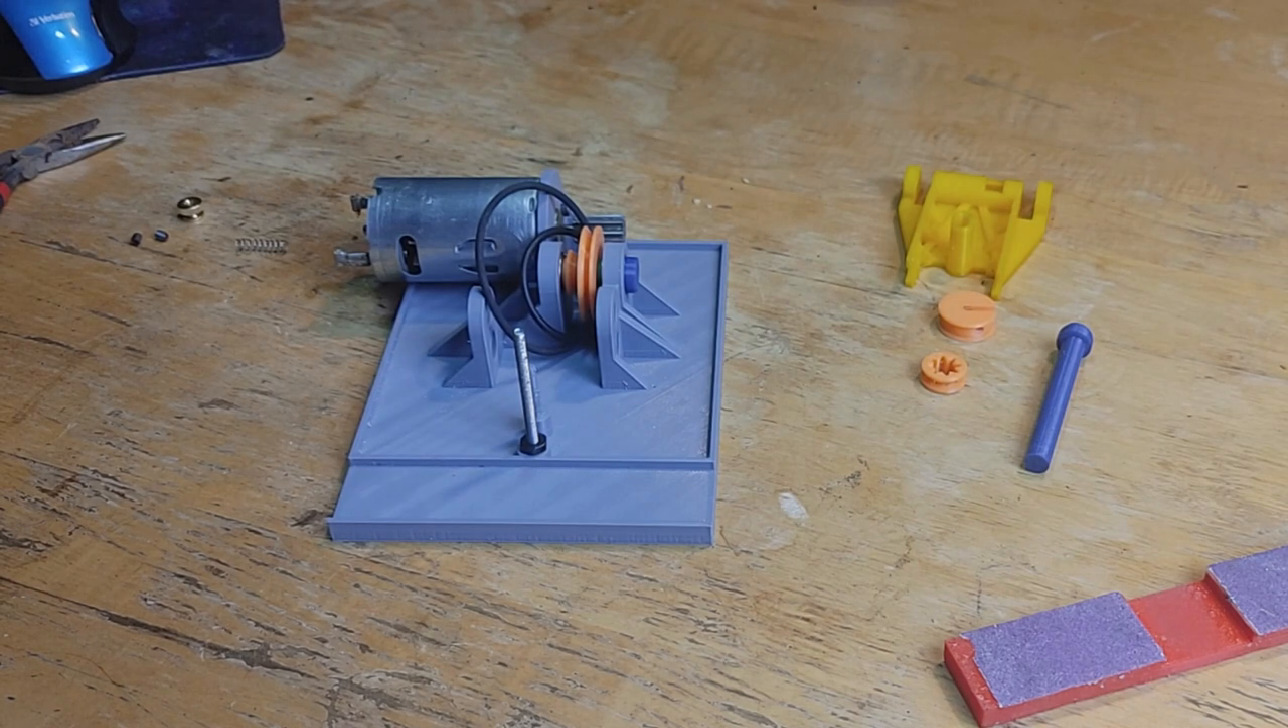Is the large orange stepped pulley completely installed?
Yes.